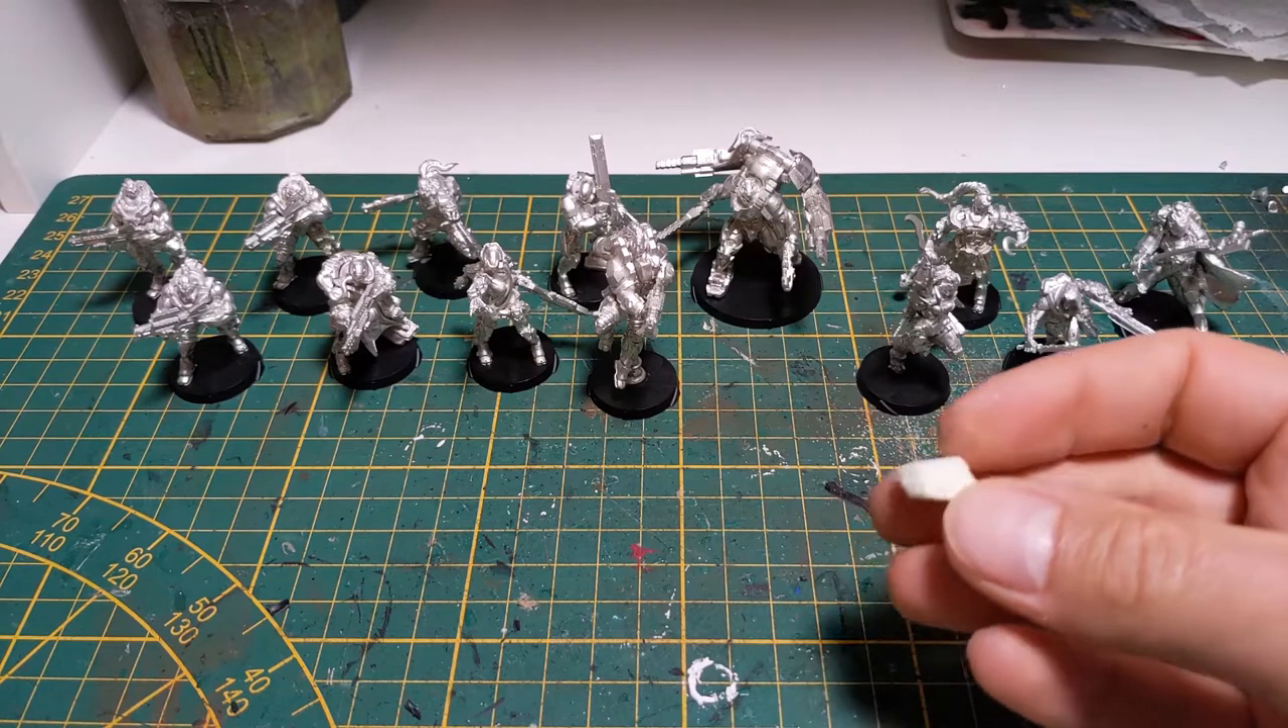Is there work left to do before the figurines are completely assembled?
No.